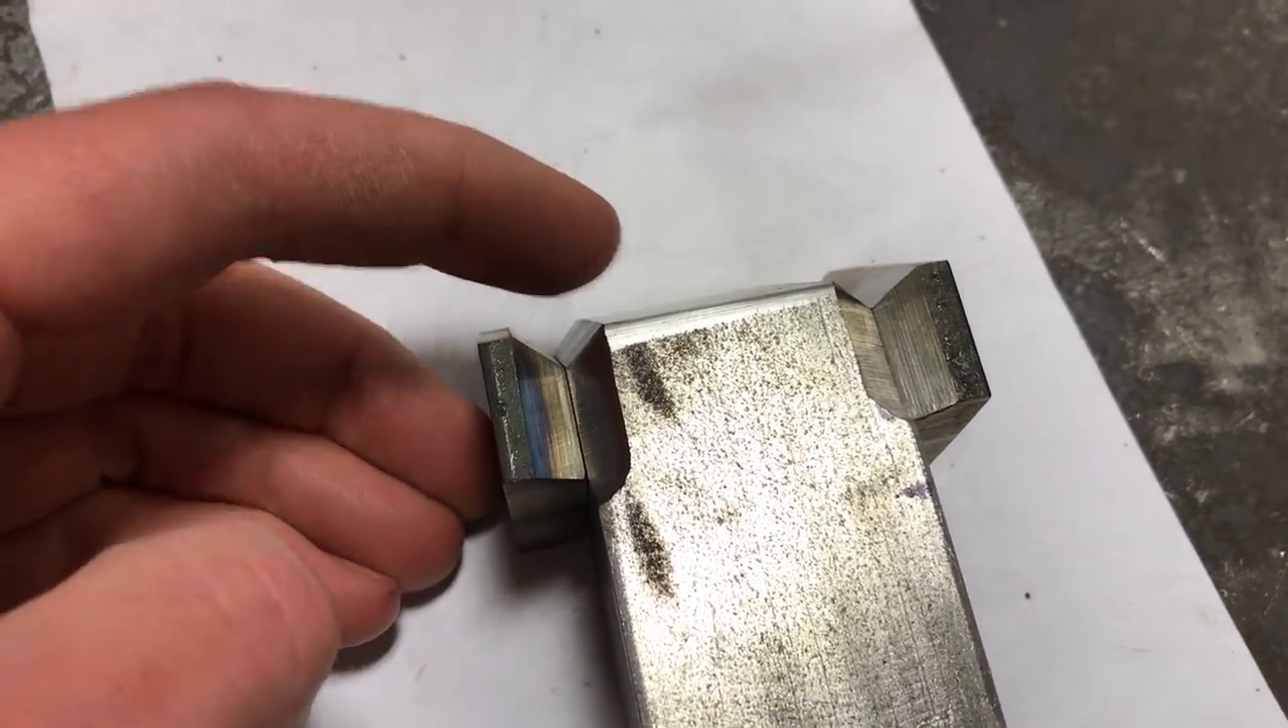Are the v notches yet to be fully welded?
Yes.